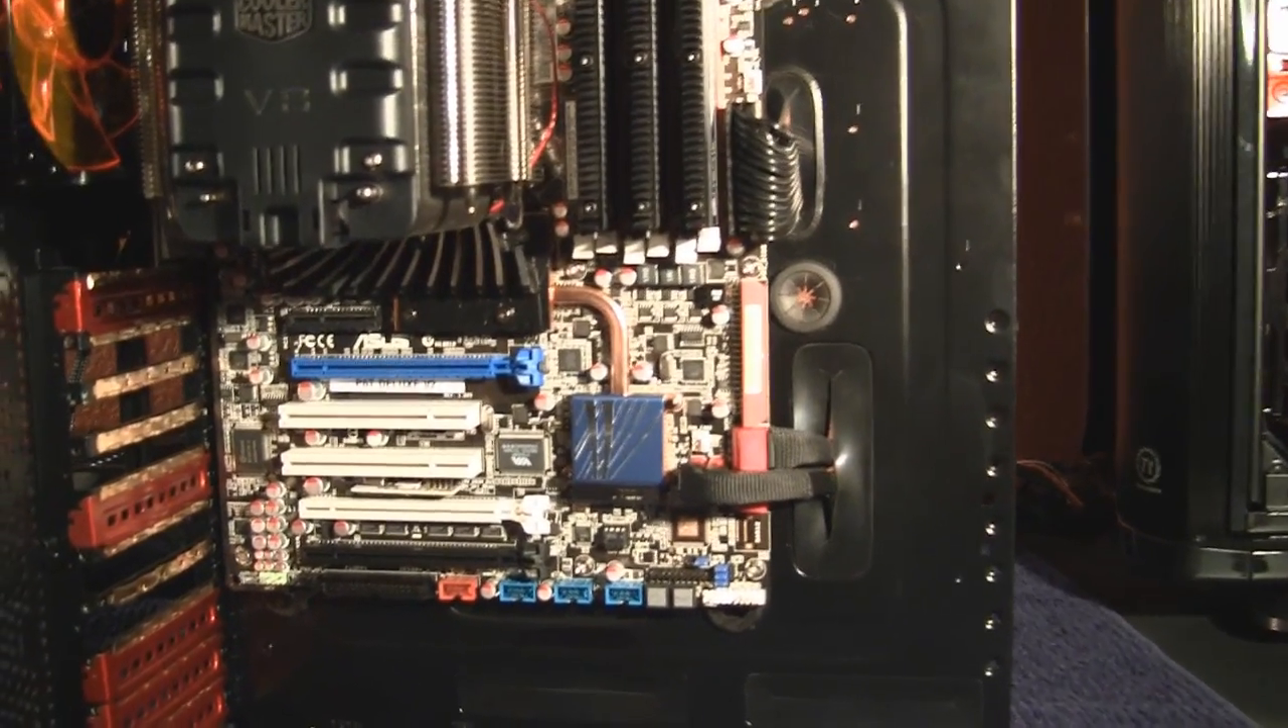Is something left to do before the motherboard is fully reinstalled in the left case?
No.